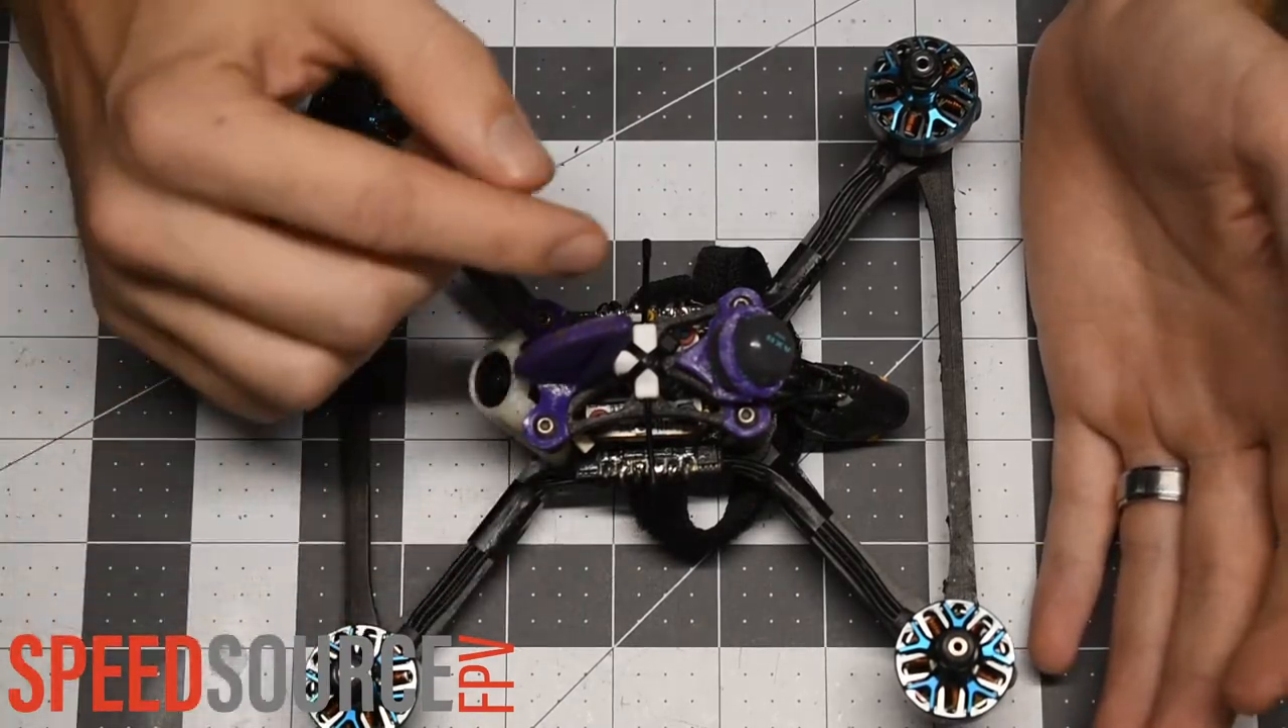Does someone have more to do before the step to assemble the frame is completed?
No.